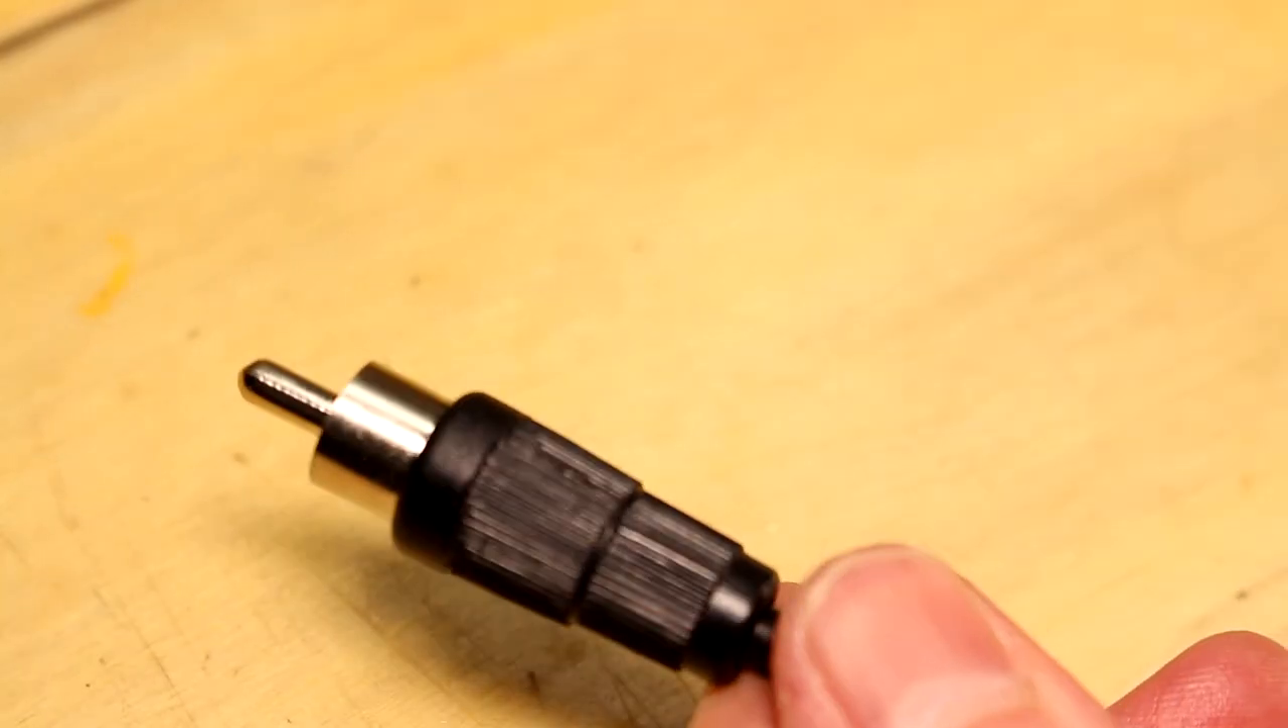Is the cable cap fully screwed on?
Yes.